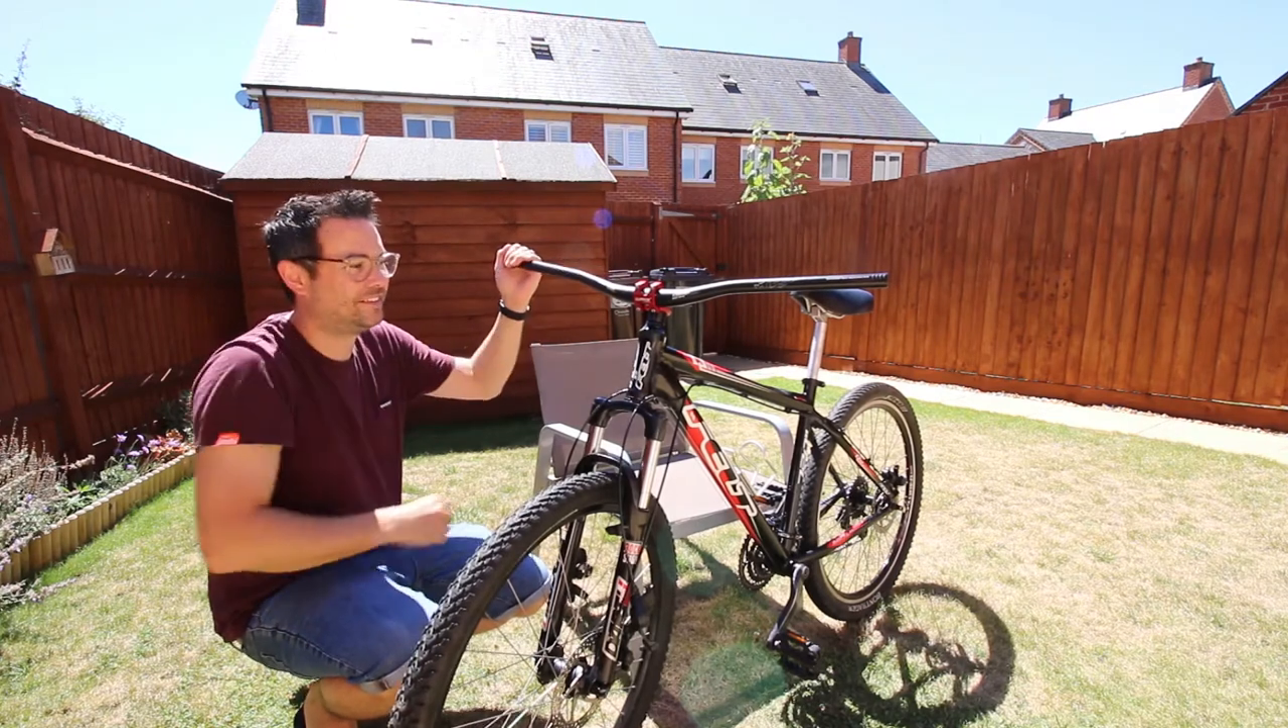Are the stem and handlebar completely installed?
Yes.